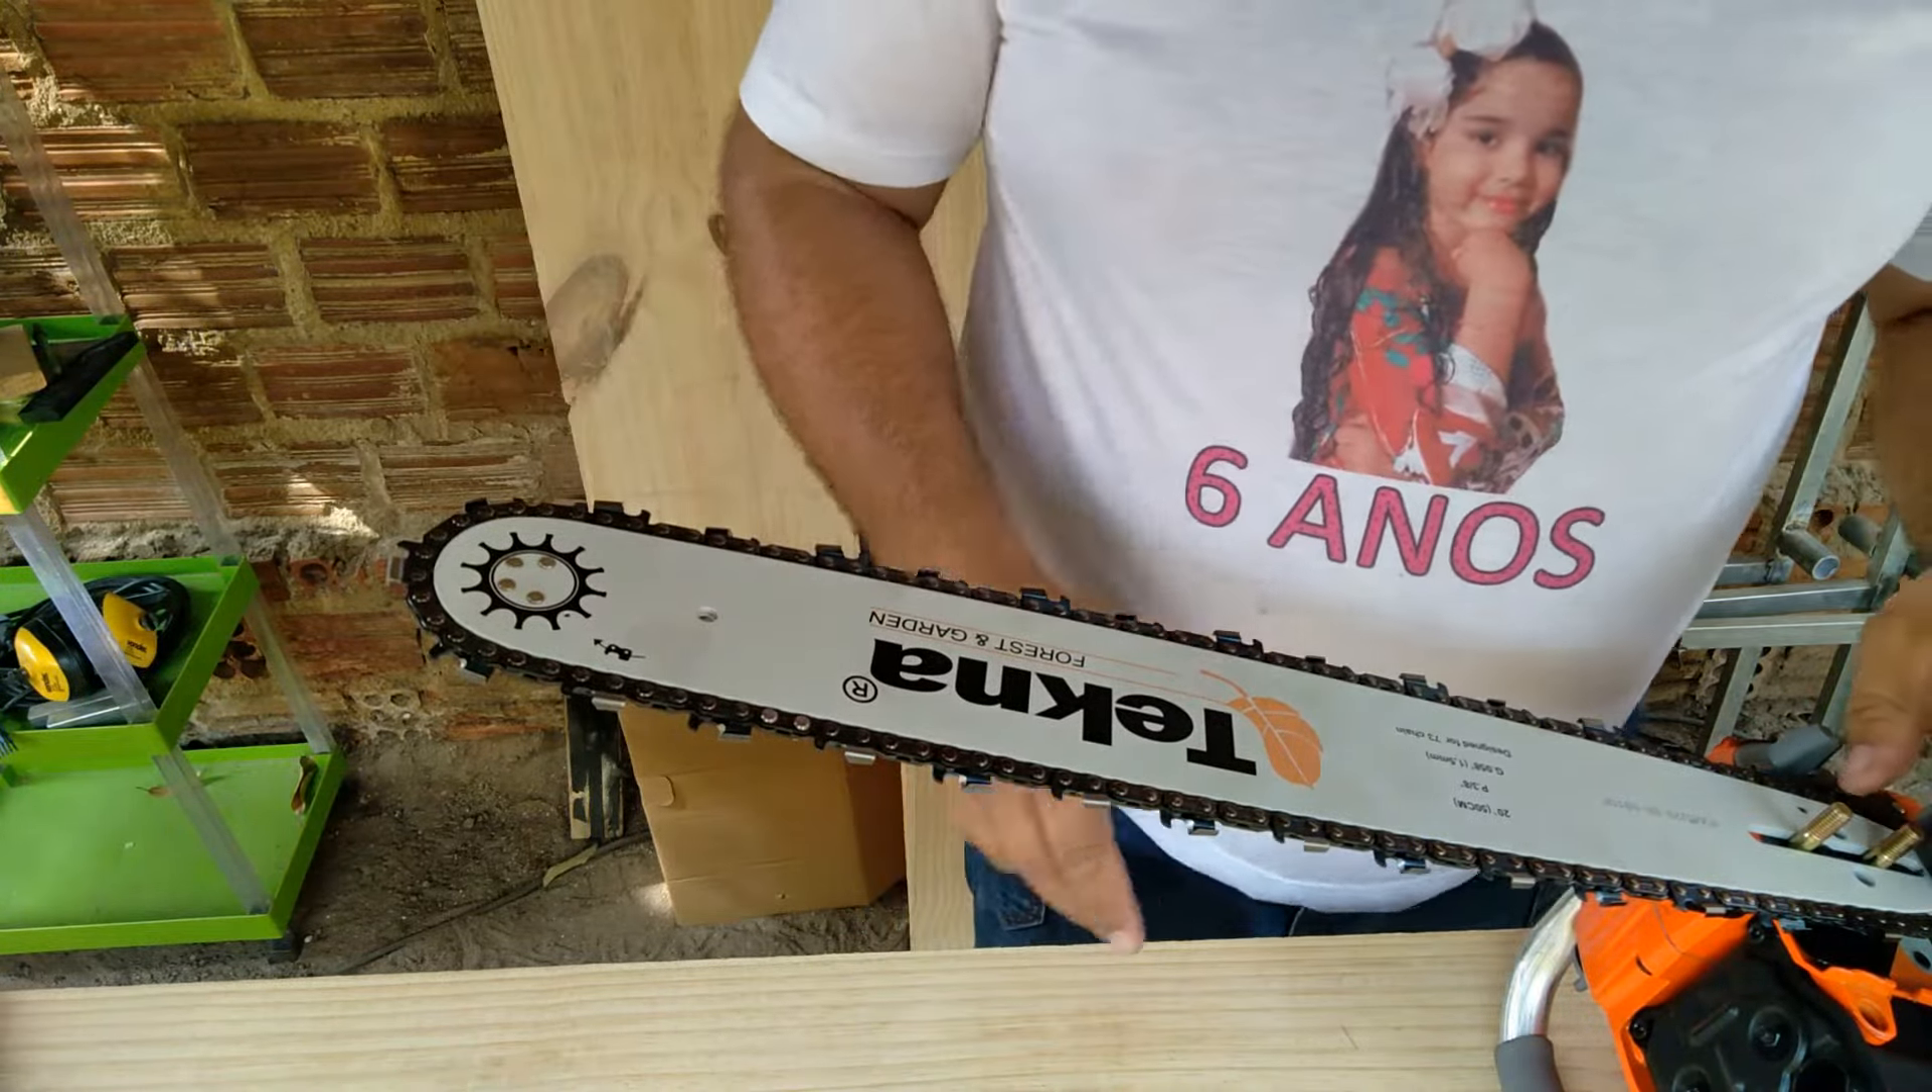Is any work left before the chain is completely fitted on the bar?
No.